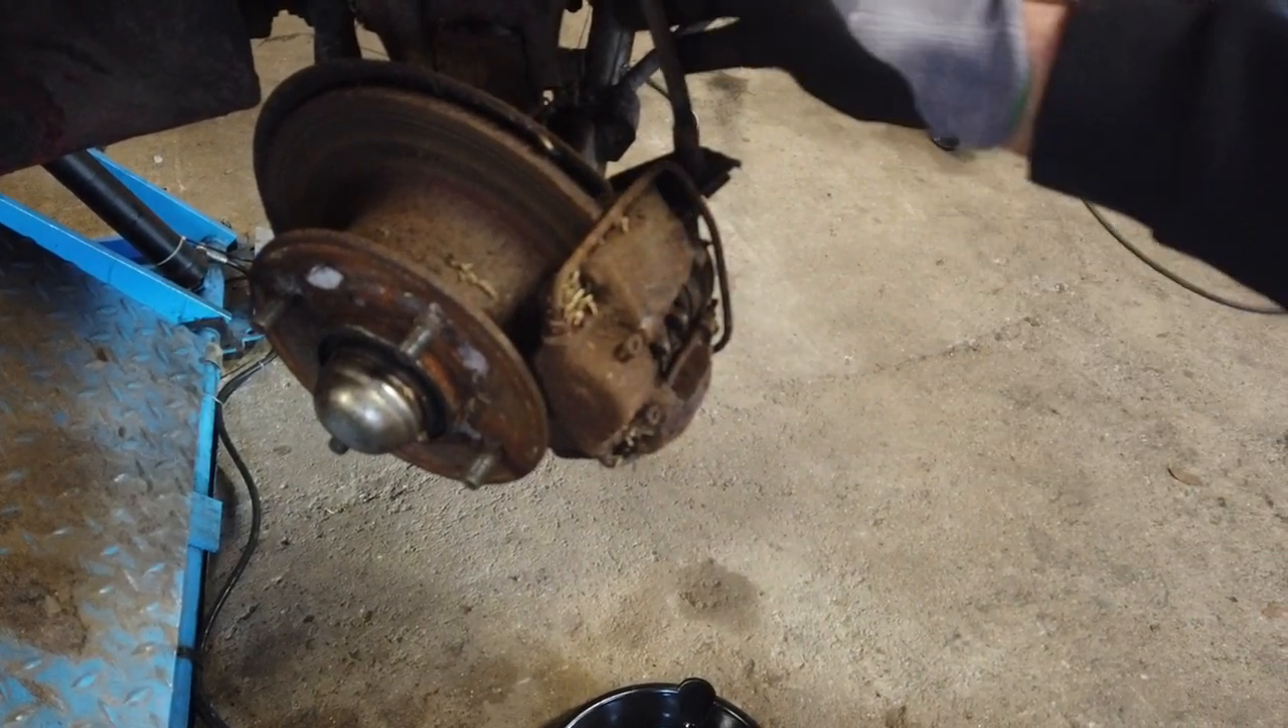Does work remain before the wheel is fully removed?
No.